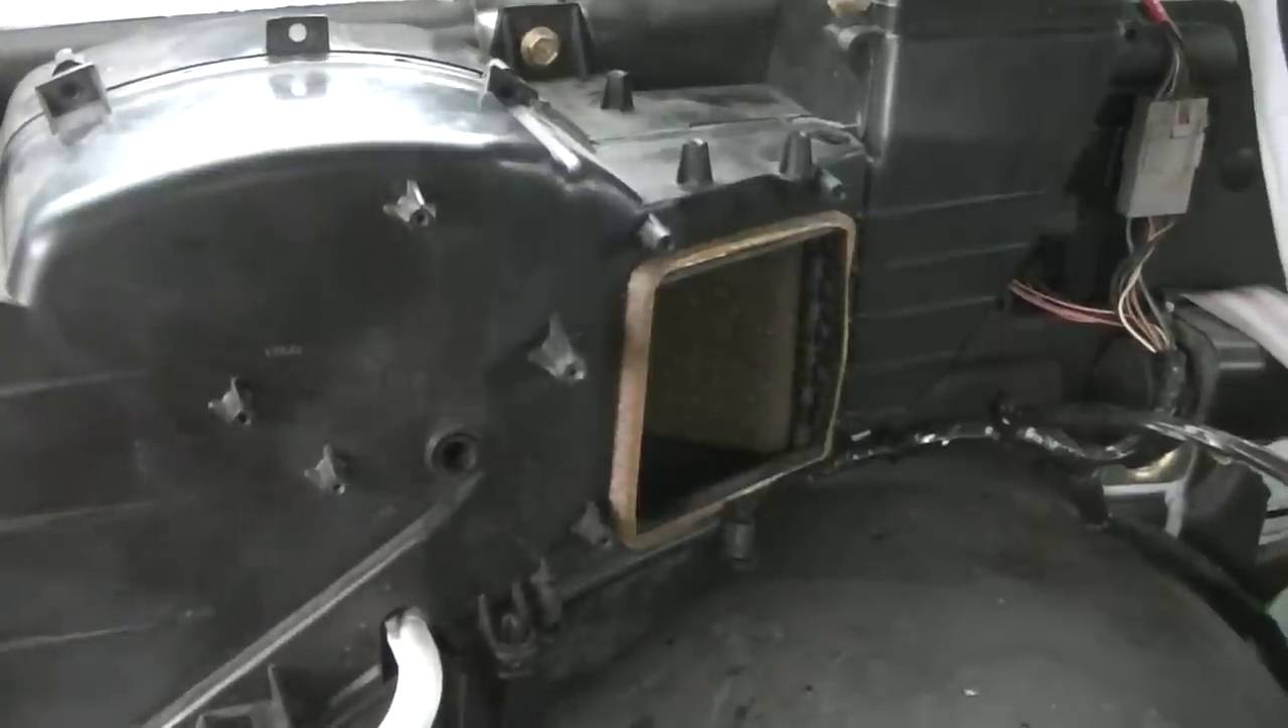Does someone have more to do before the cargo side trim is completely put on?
Yes.